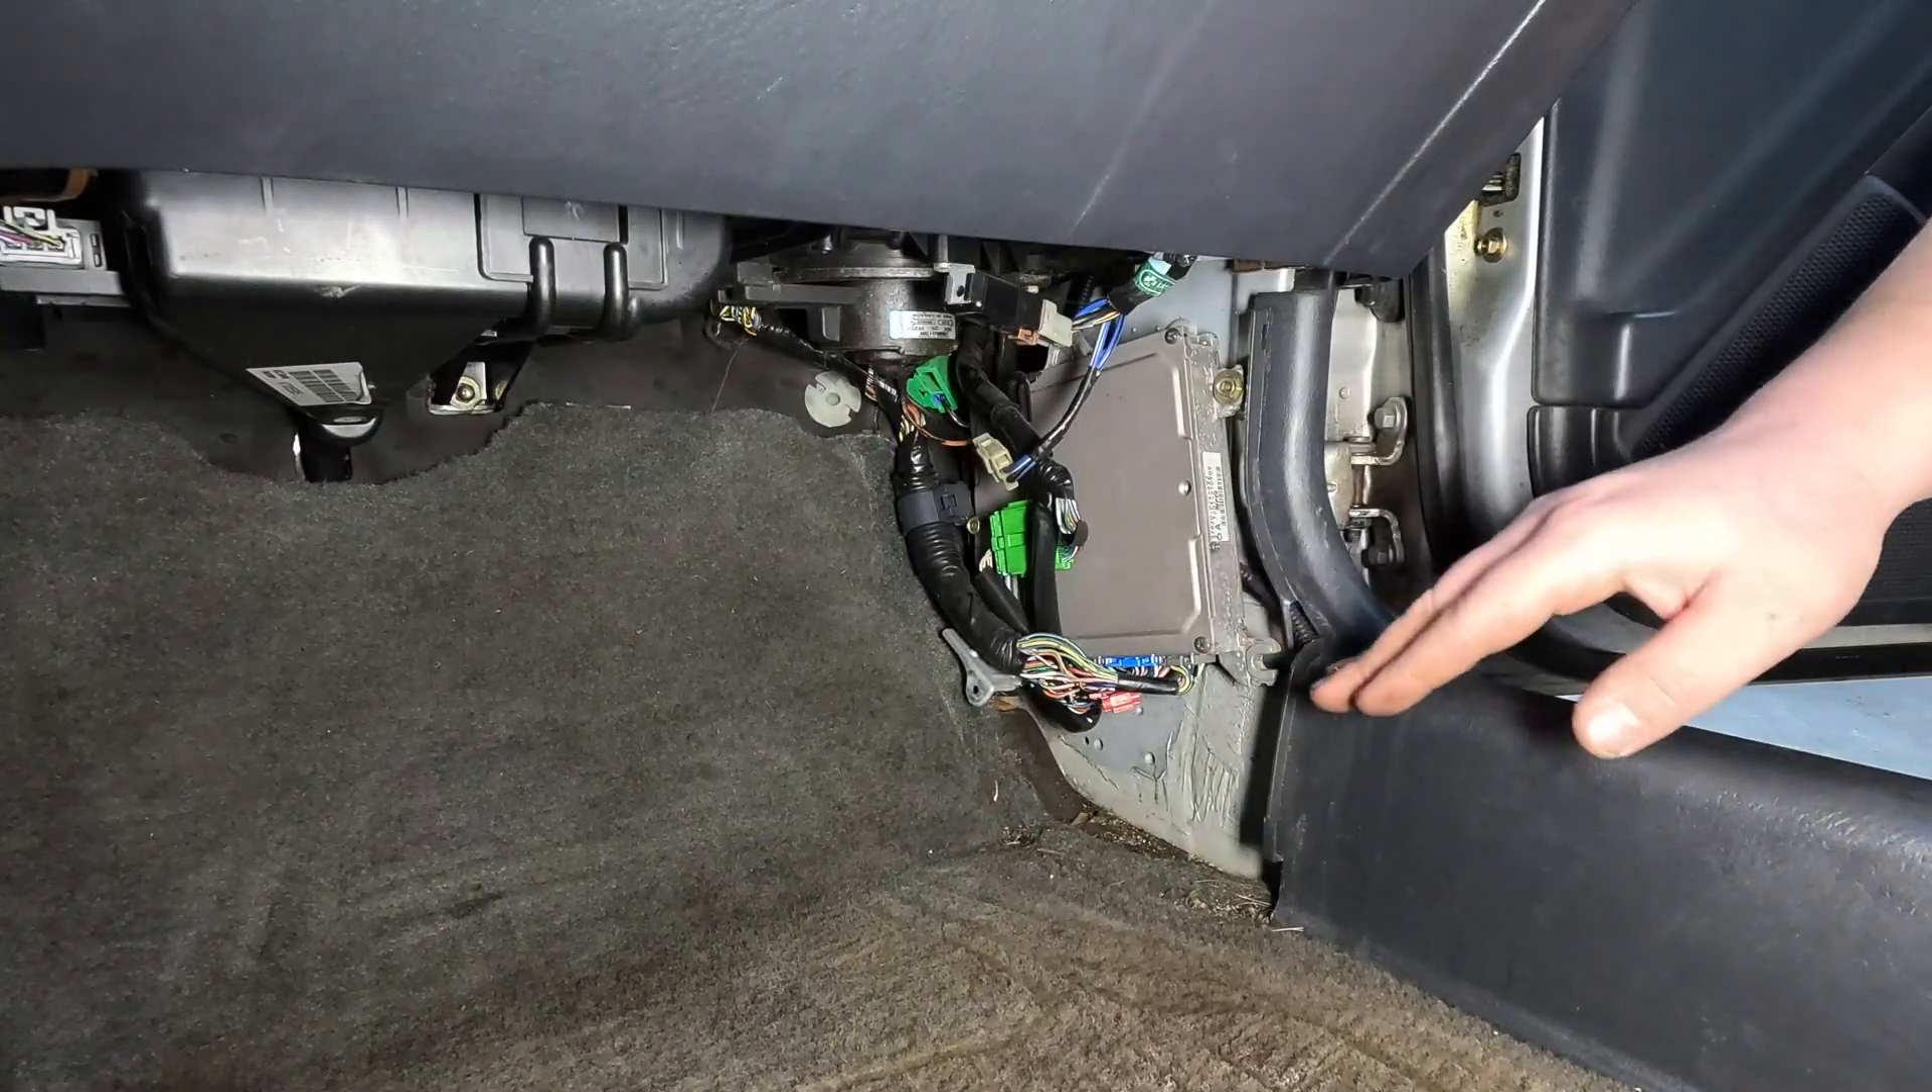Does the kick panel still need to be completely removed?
No.